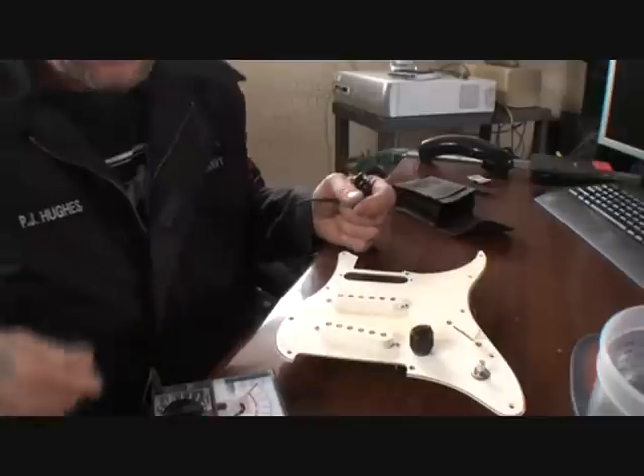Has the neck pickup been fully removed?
Yes.